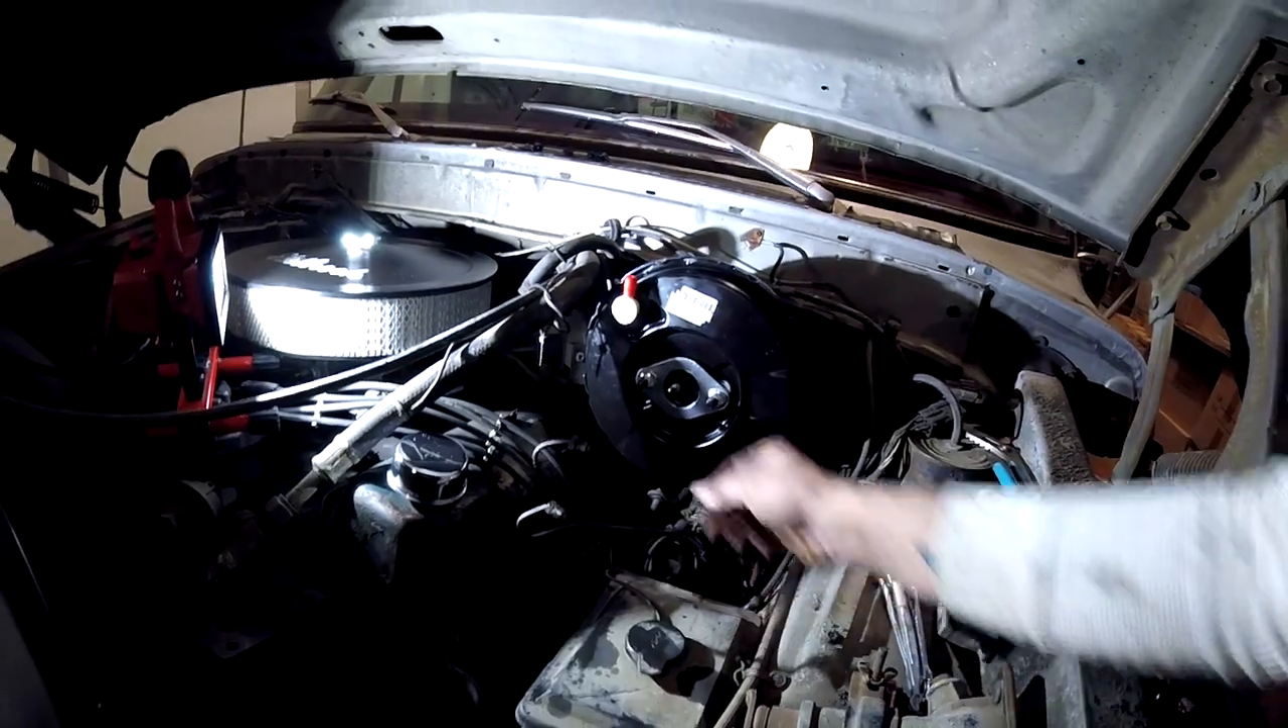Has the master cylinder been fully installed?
No.